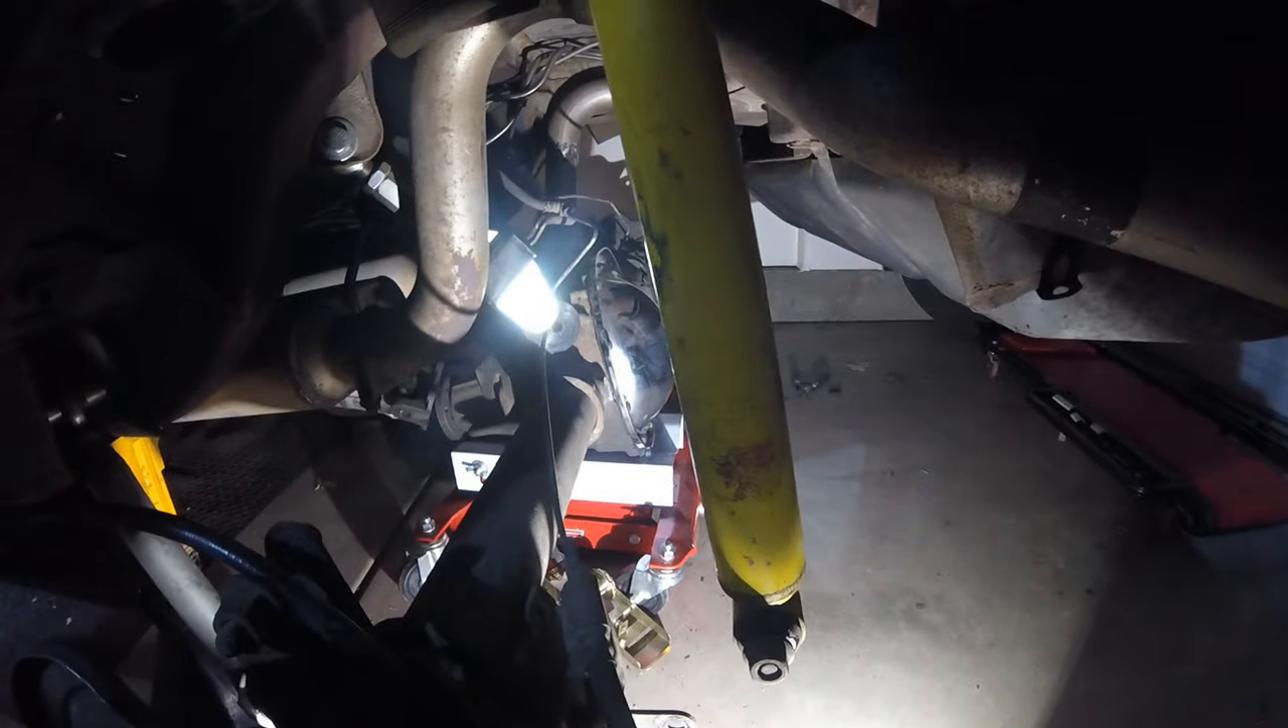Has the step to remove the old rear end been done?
No.